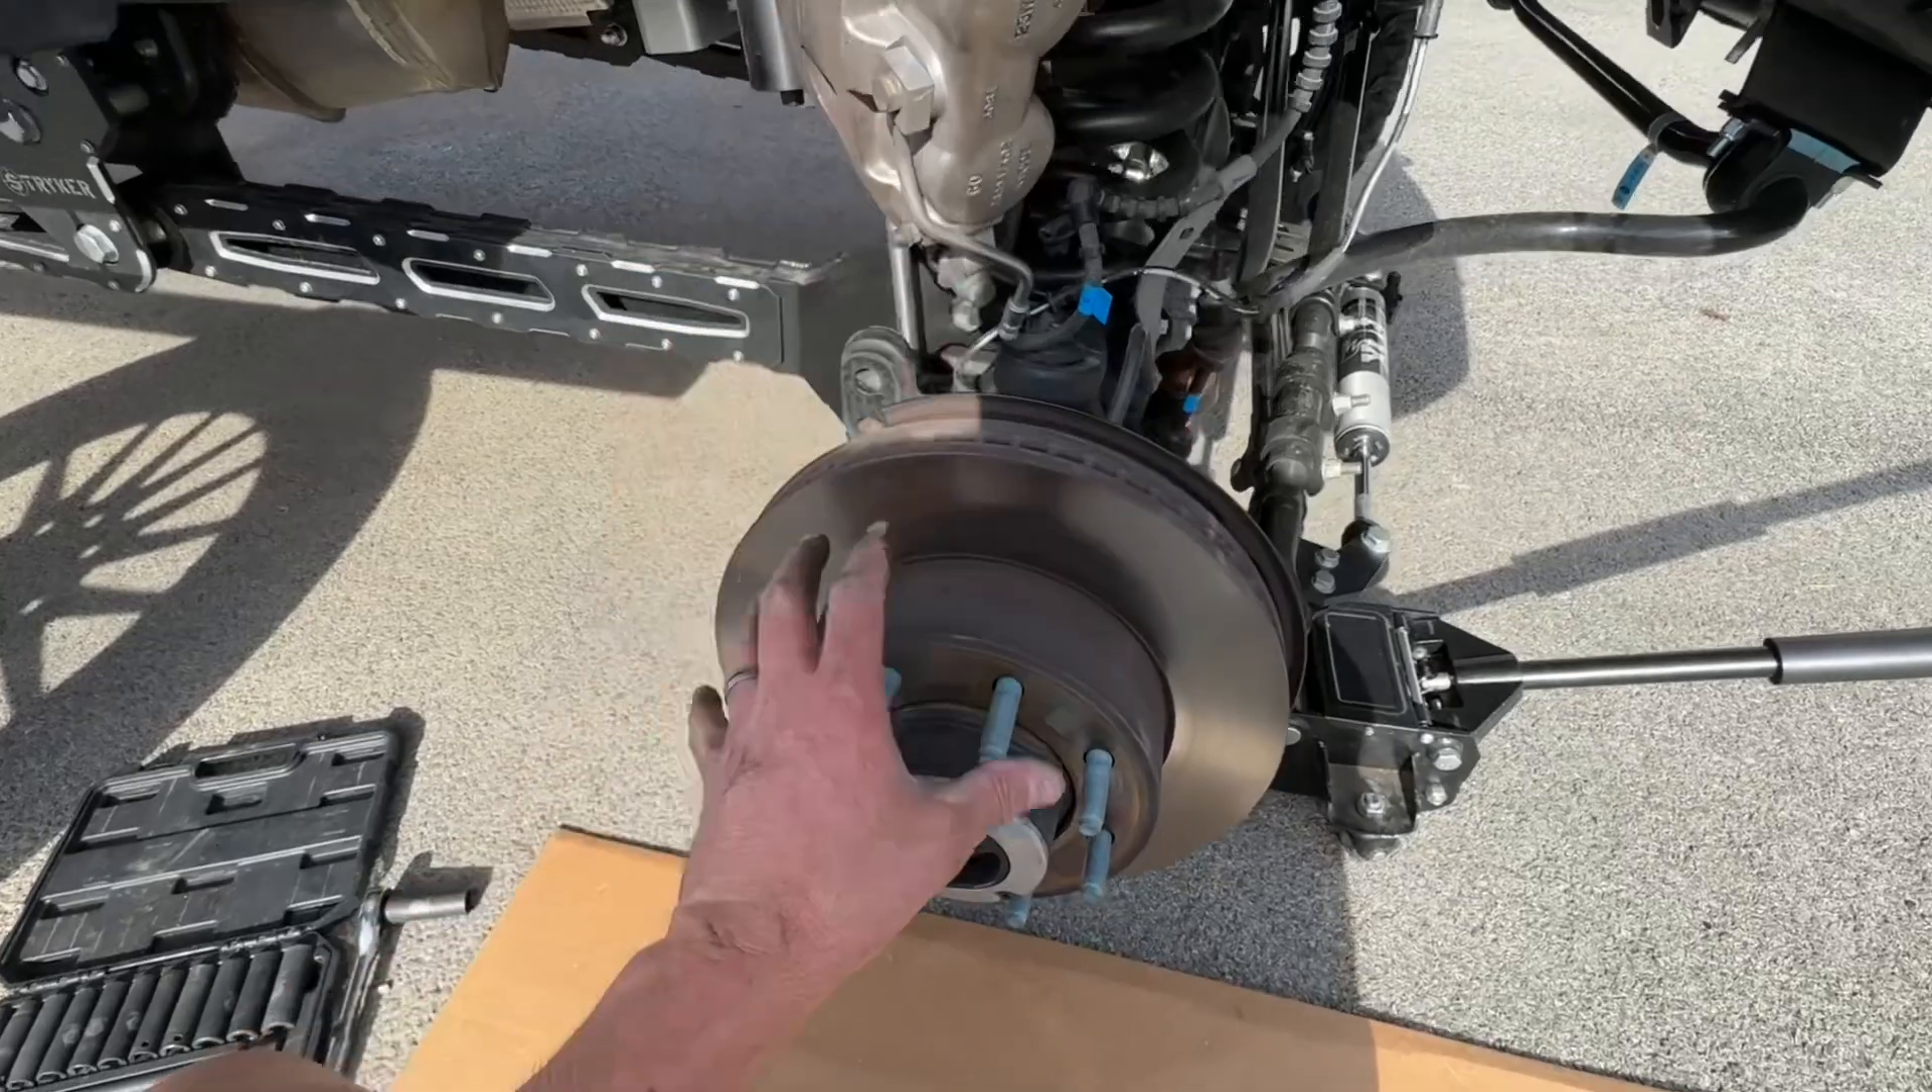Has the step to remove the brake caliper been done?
Yes.